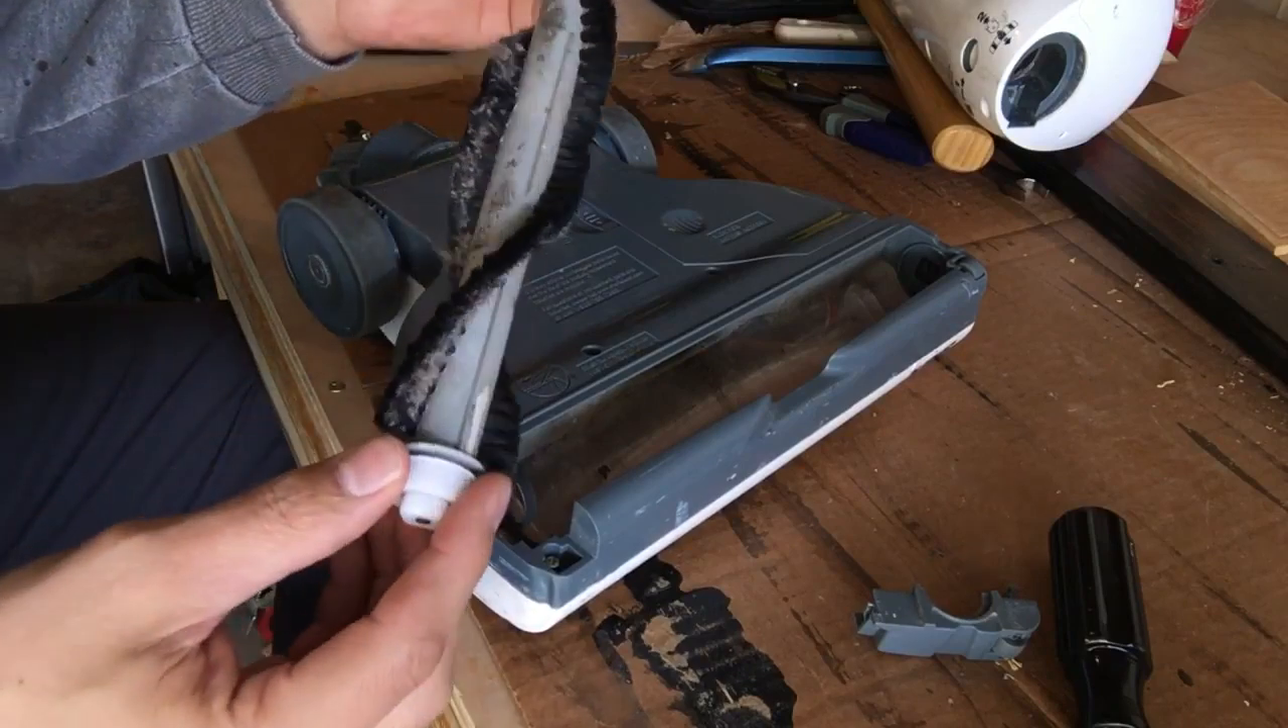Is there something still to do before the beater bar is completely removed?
No.